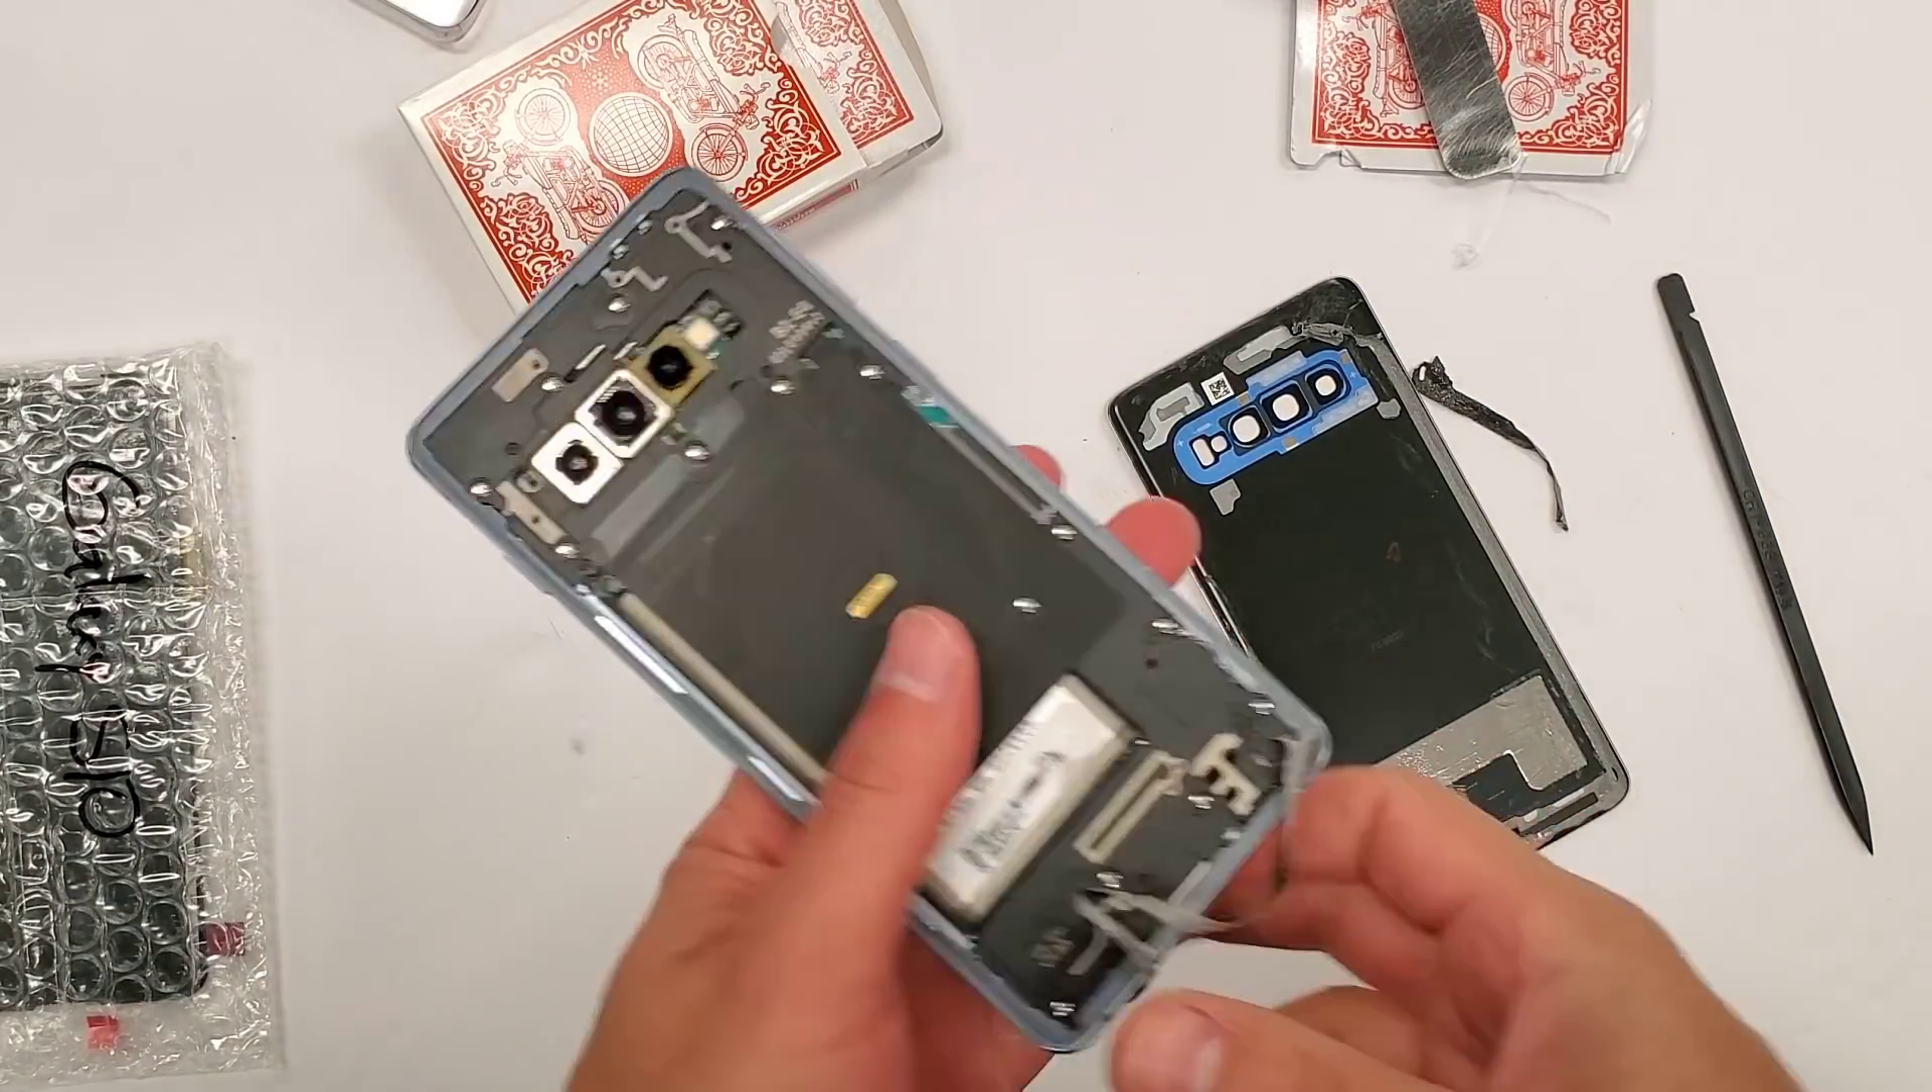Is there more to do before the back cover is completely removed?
No.